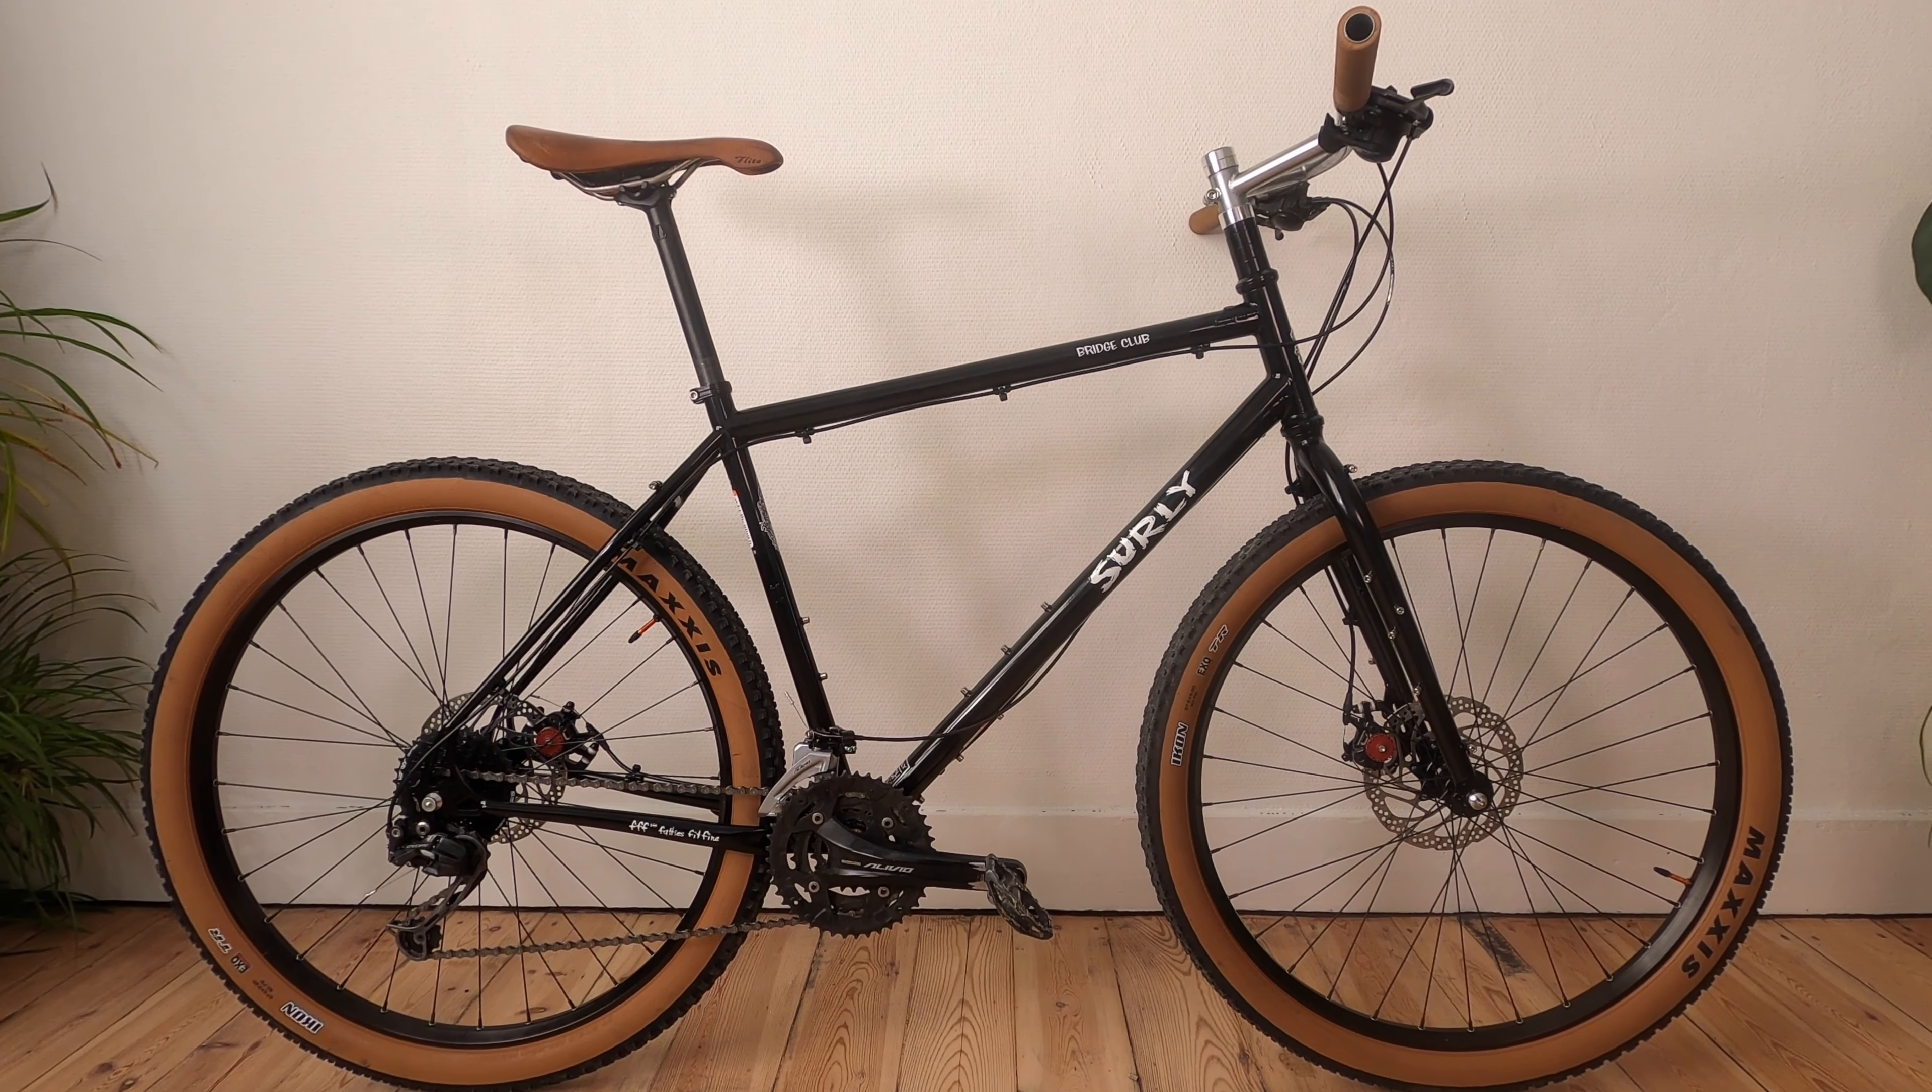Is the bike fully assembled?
Yes.